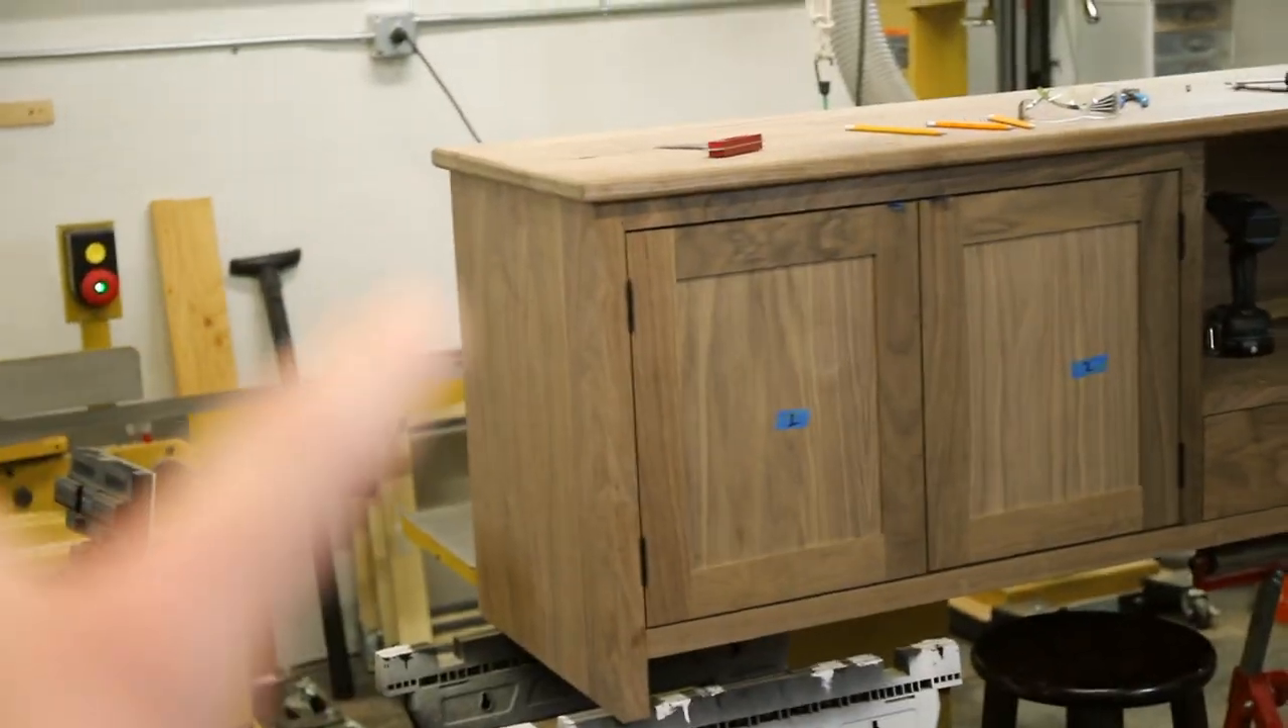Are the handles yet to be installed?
Yes.